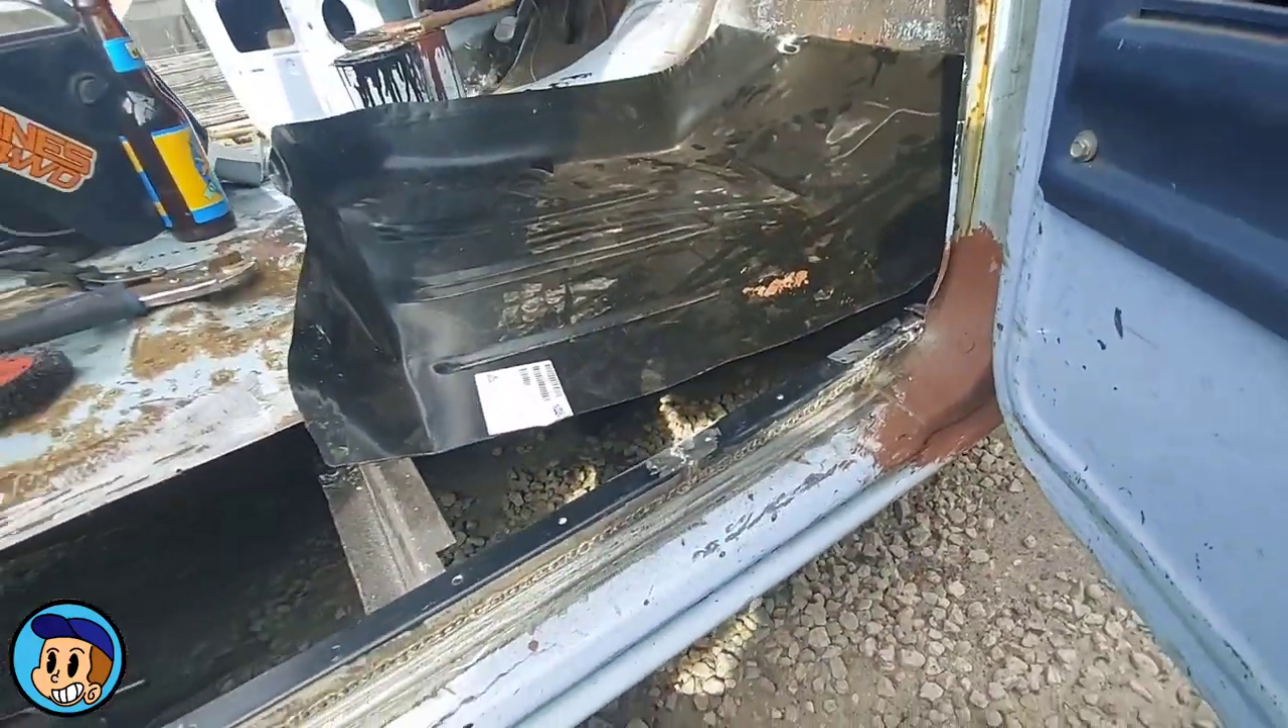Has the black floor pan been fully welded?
No.